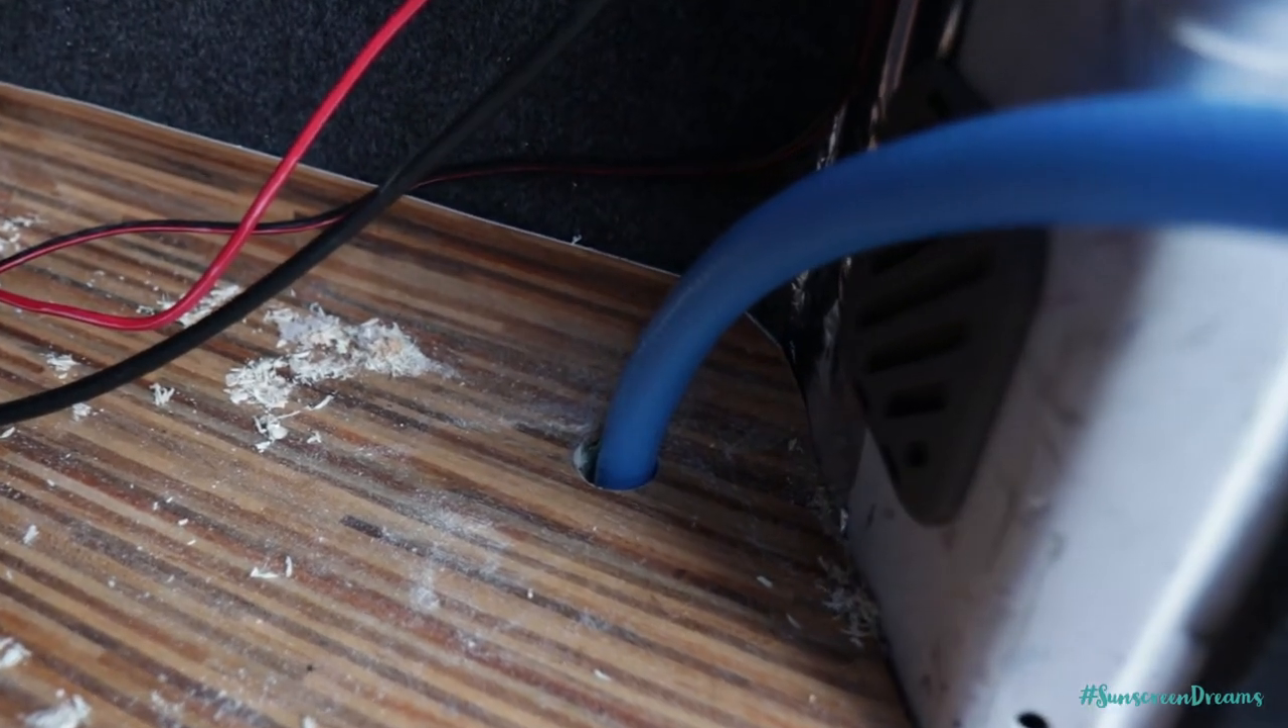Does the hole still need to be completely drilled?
No.